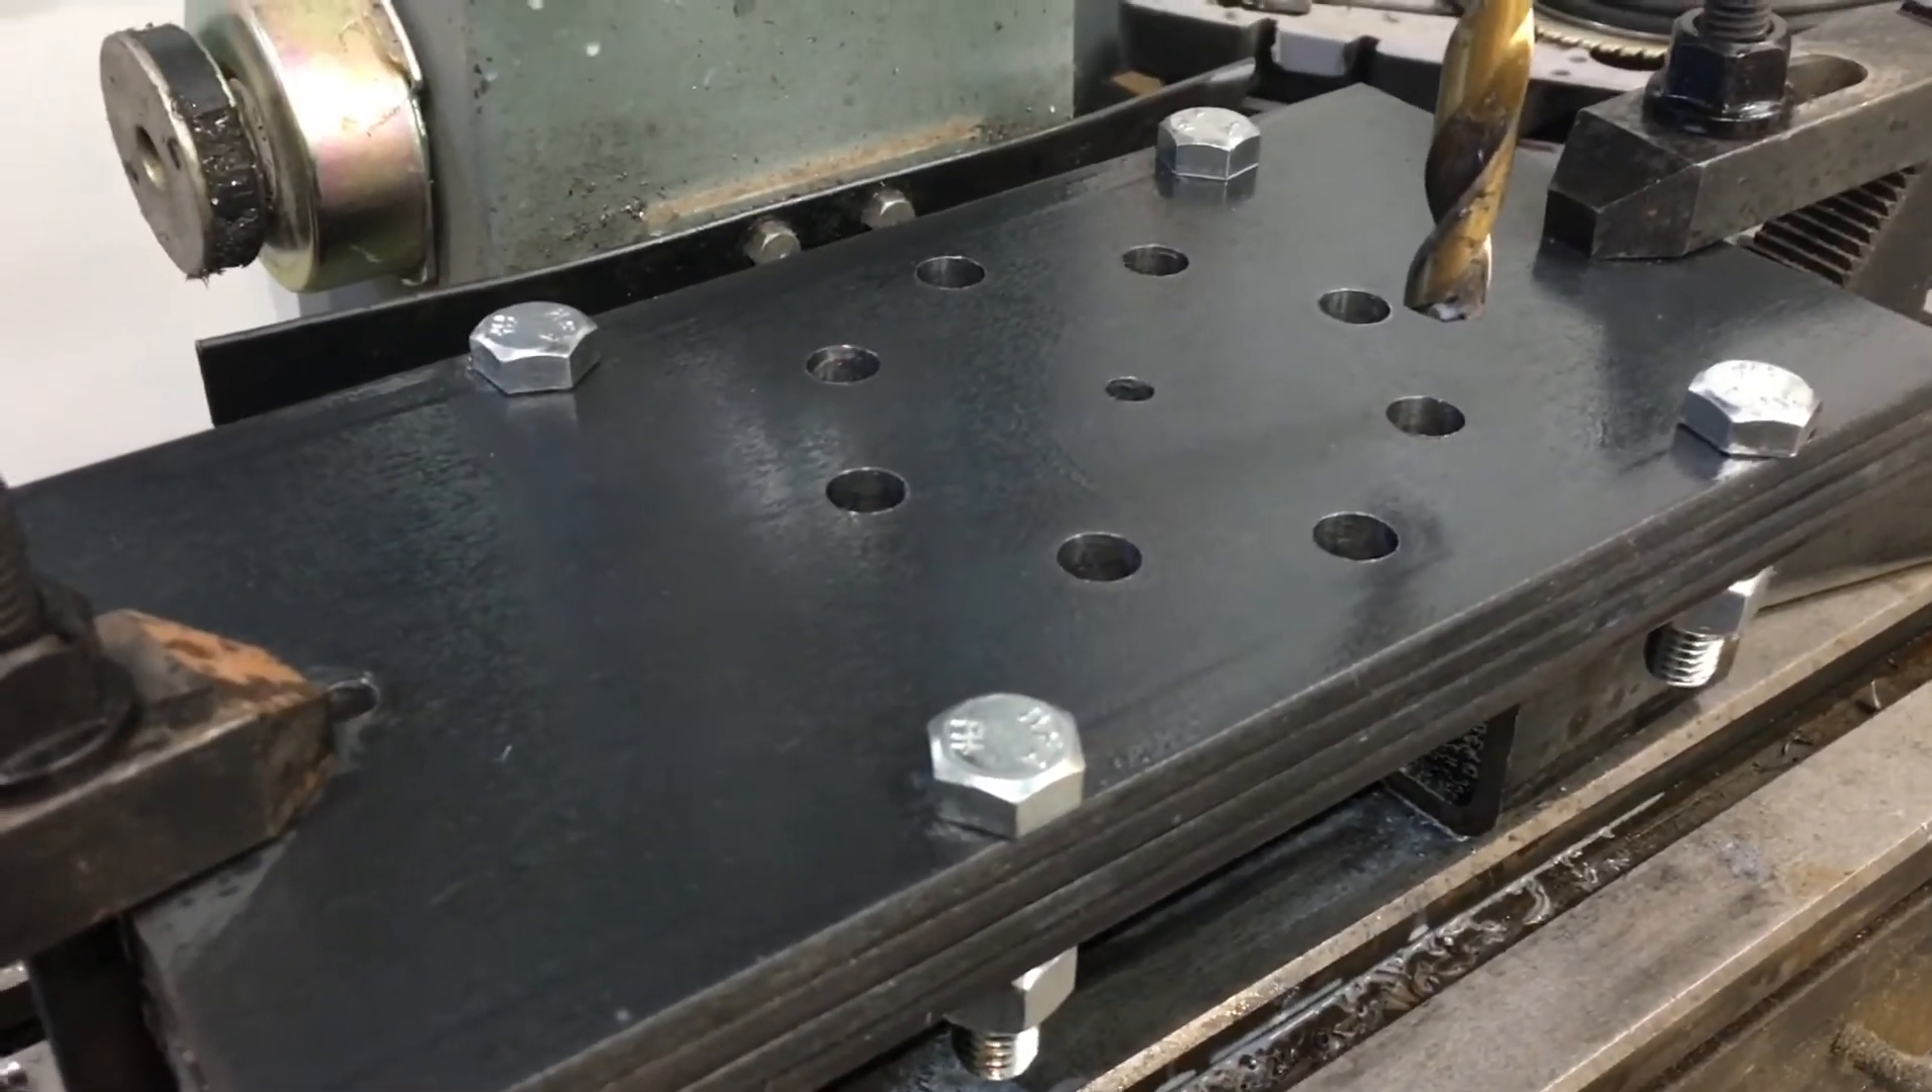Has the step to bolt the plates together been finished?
Yes.